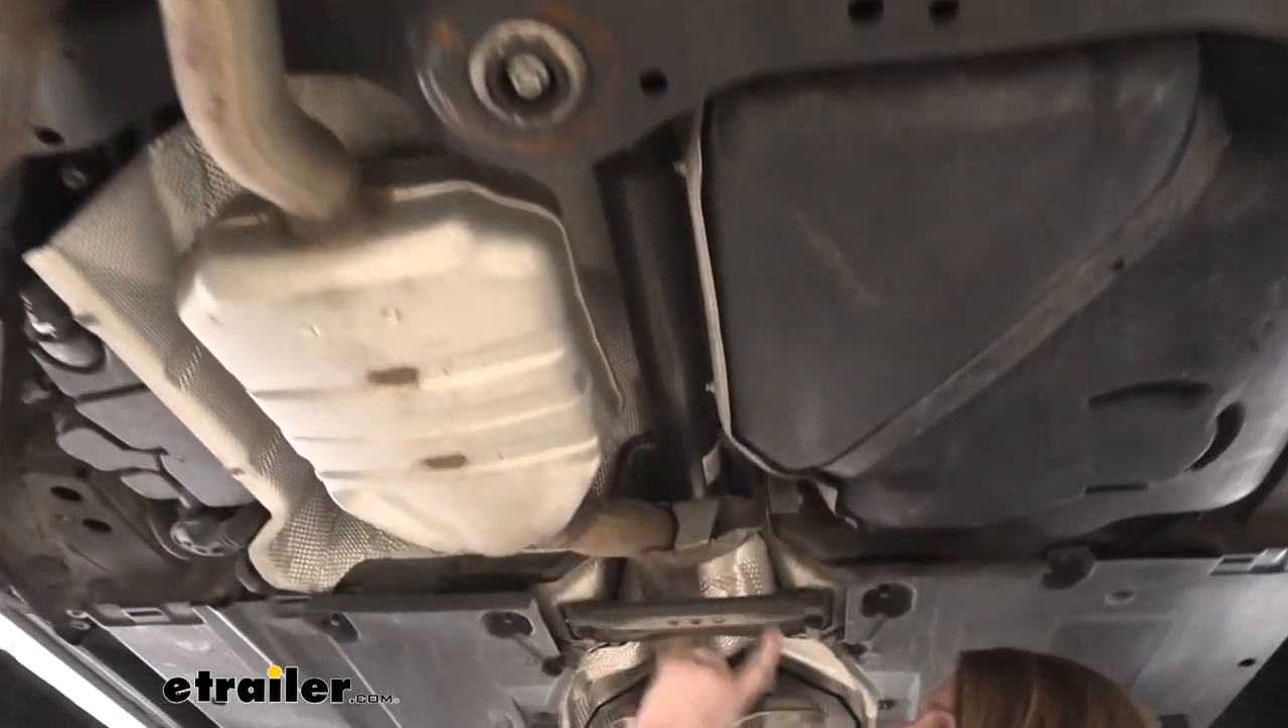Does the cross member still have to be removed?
Yes.